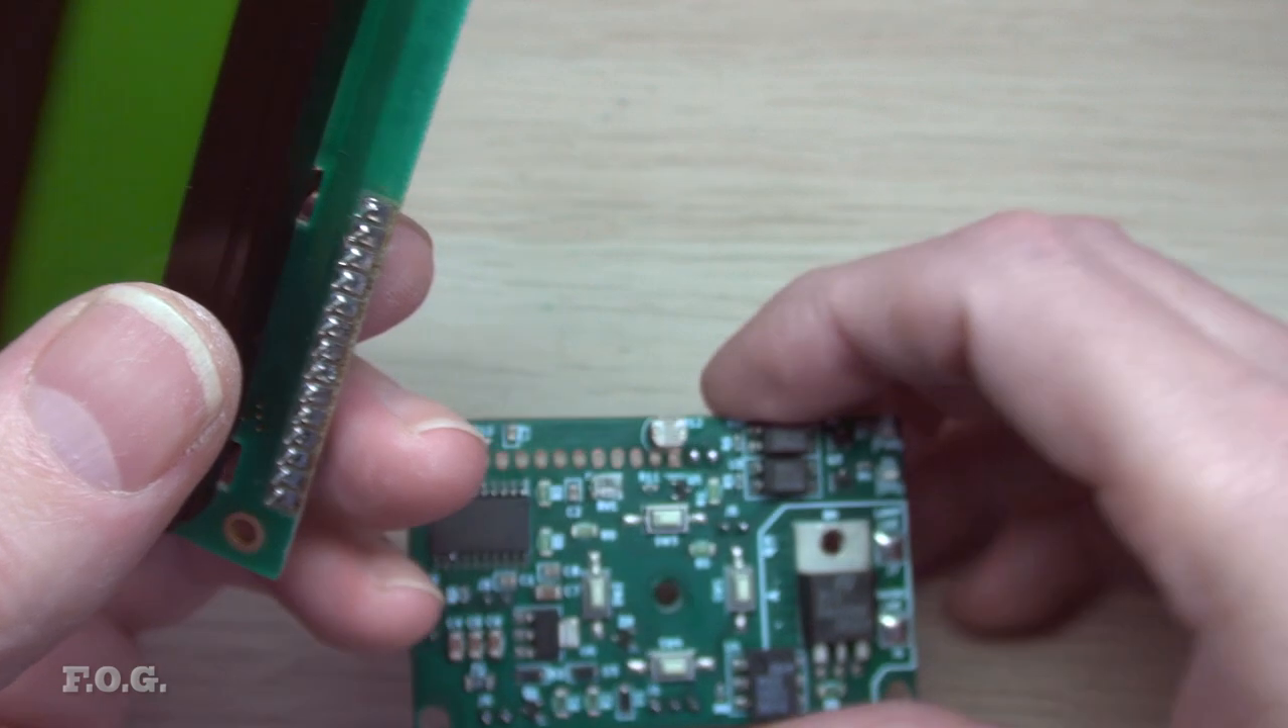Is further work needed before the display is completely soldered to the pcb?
Yes.